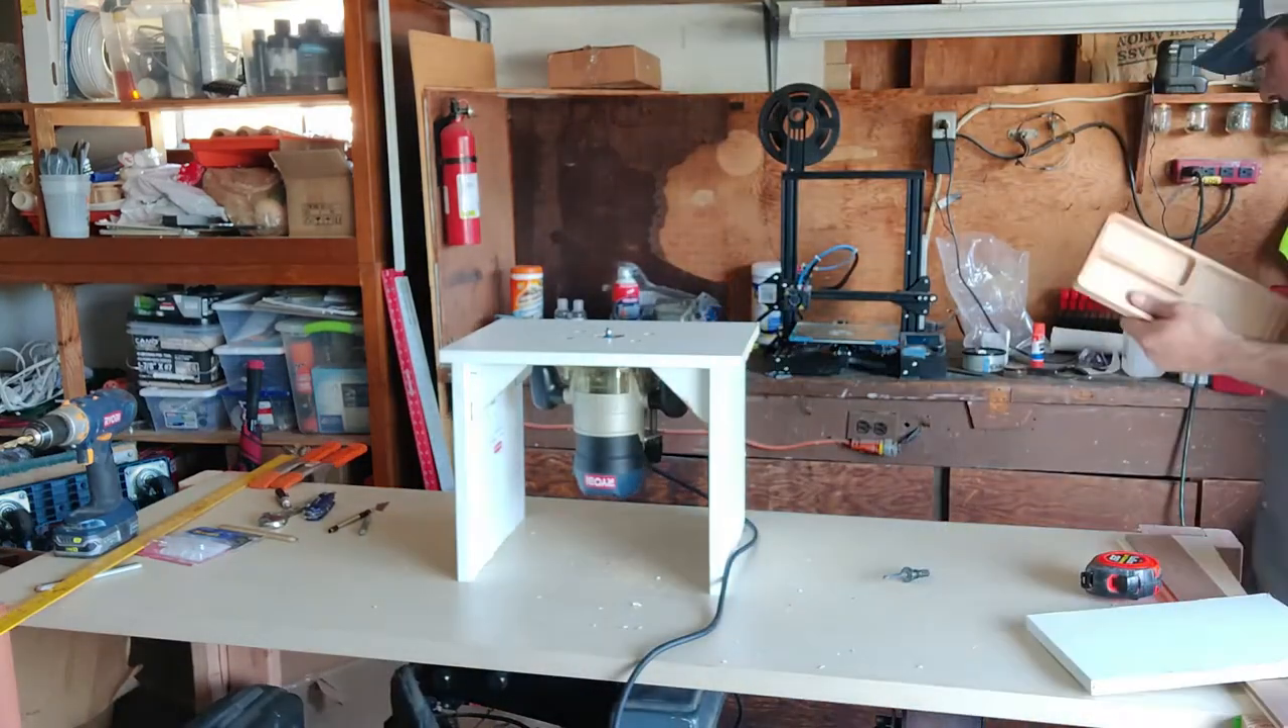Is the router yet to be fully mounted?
No.